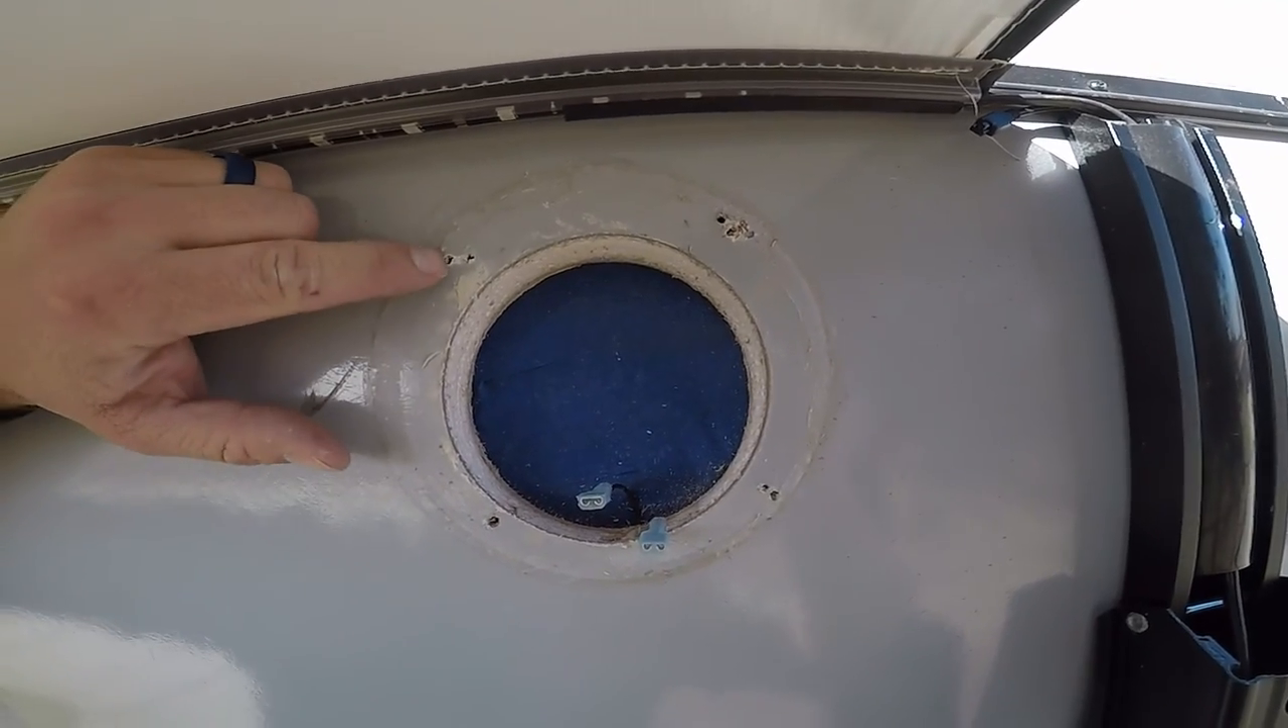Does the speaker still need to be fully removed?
No.